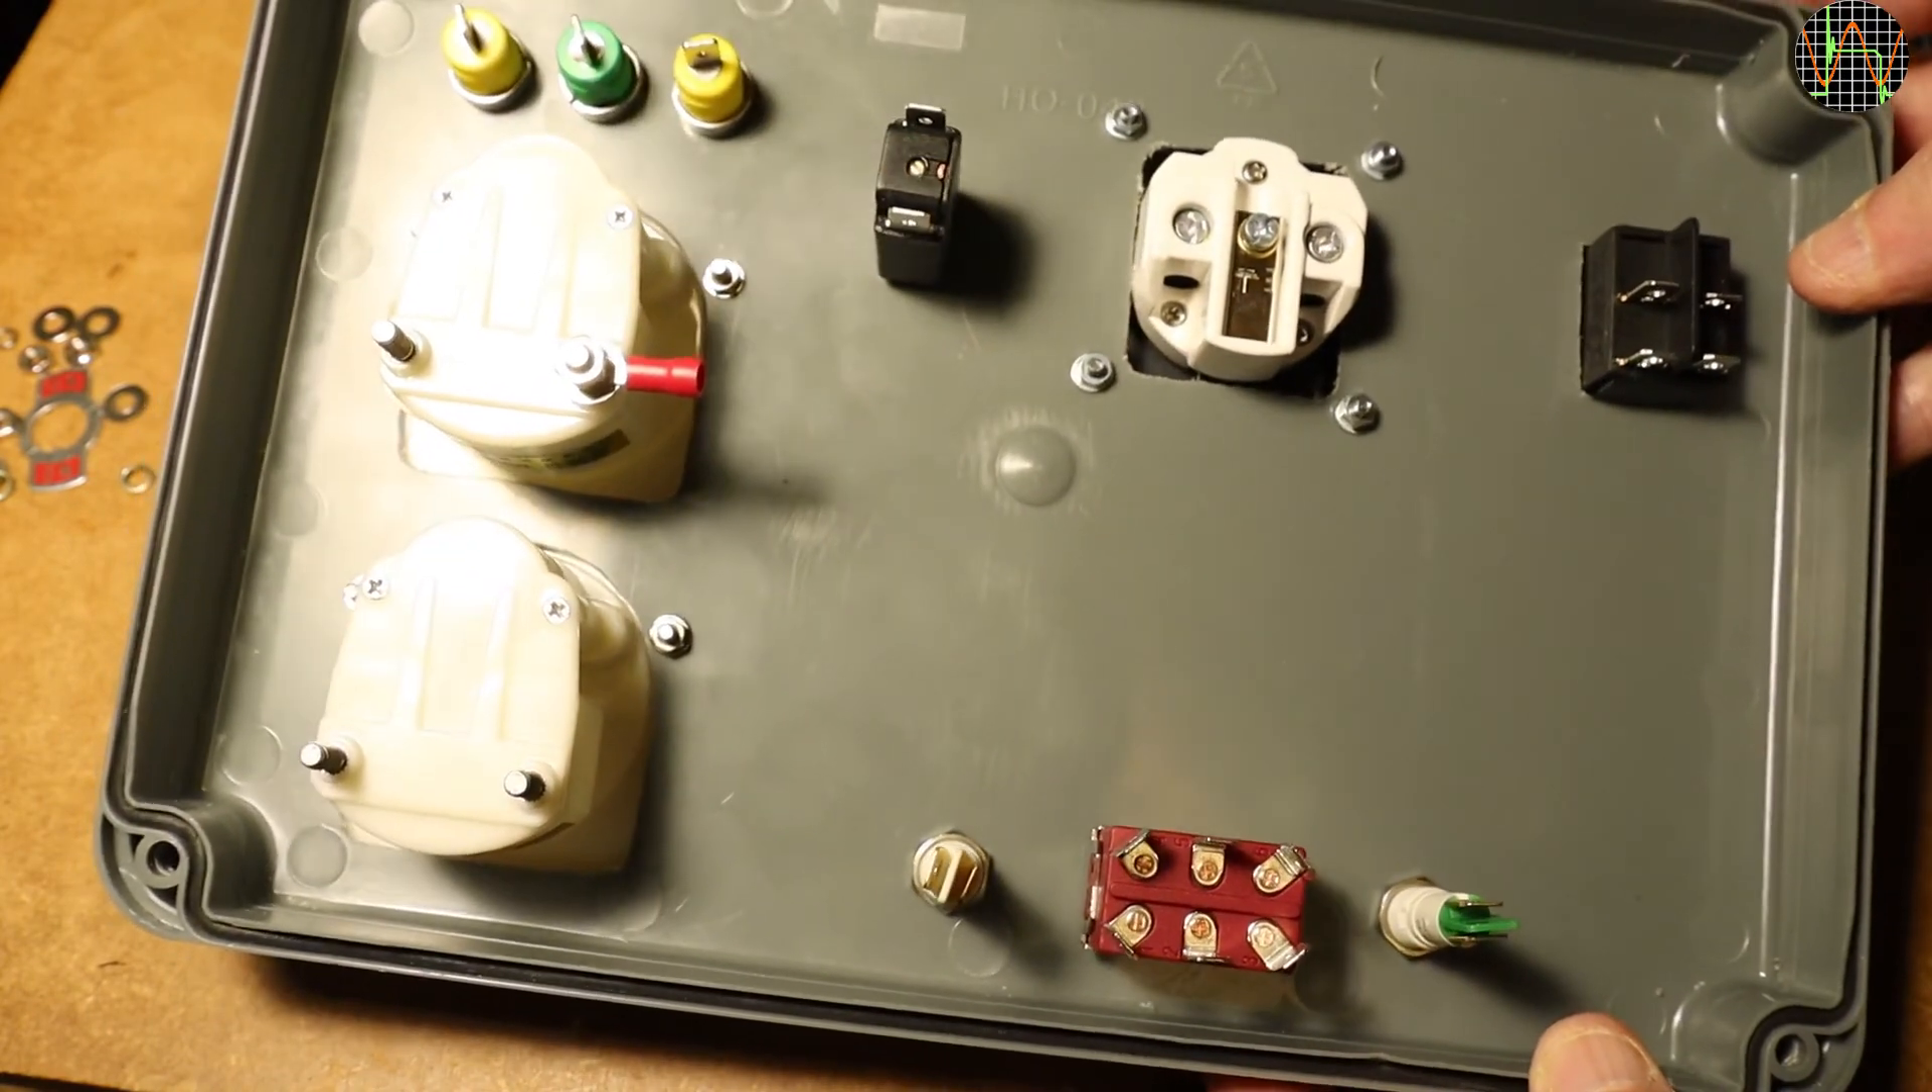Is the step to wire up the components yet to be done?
Yes.